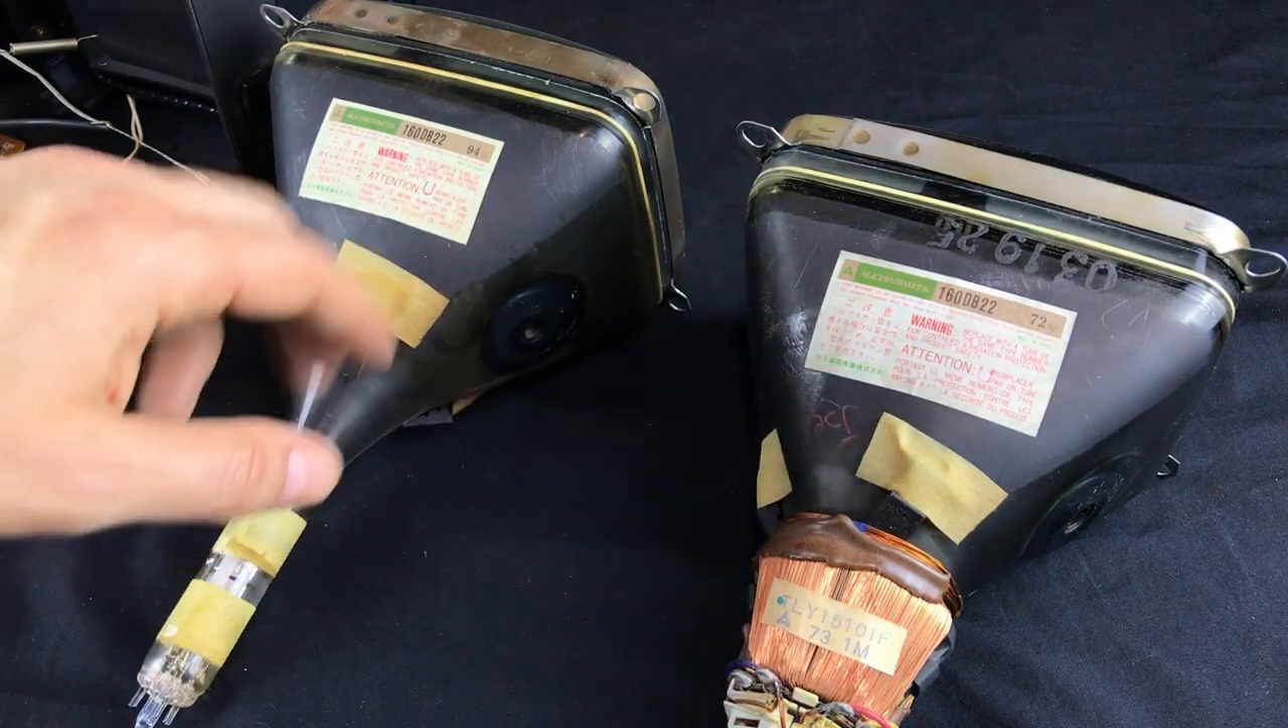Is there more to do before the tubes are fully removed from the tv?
No.